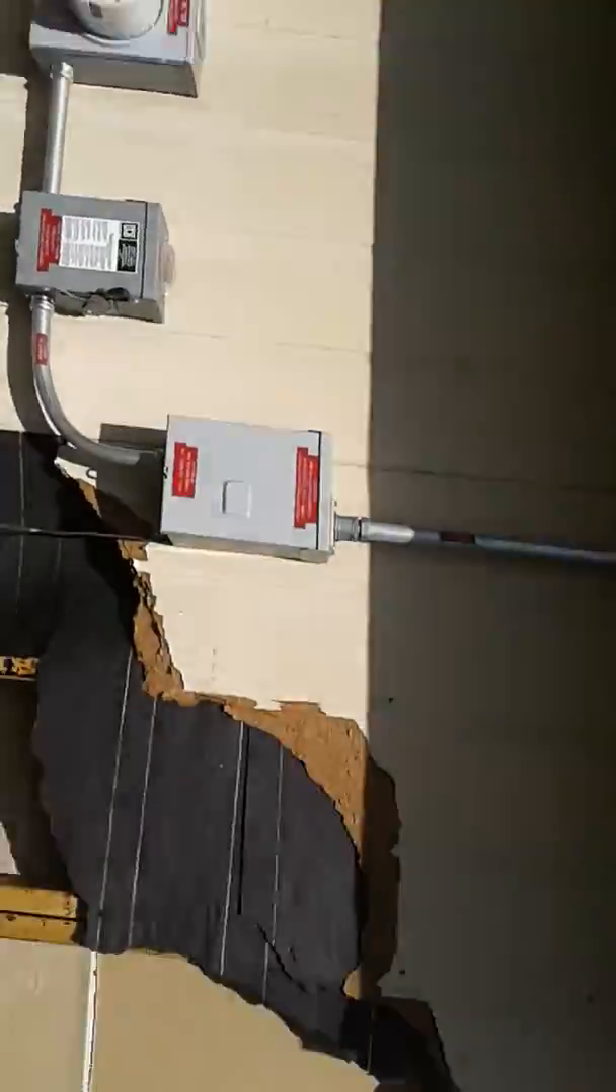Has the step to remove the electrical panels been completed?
No.